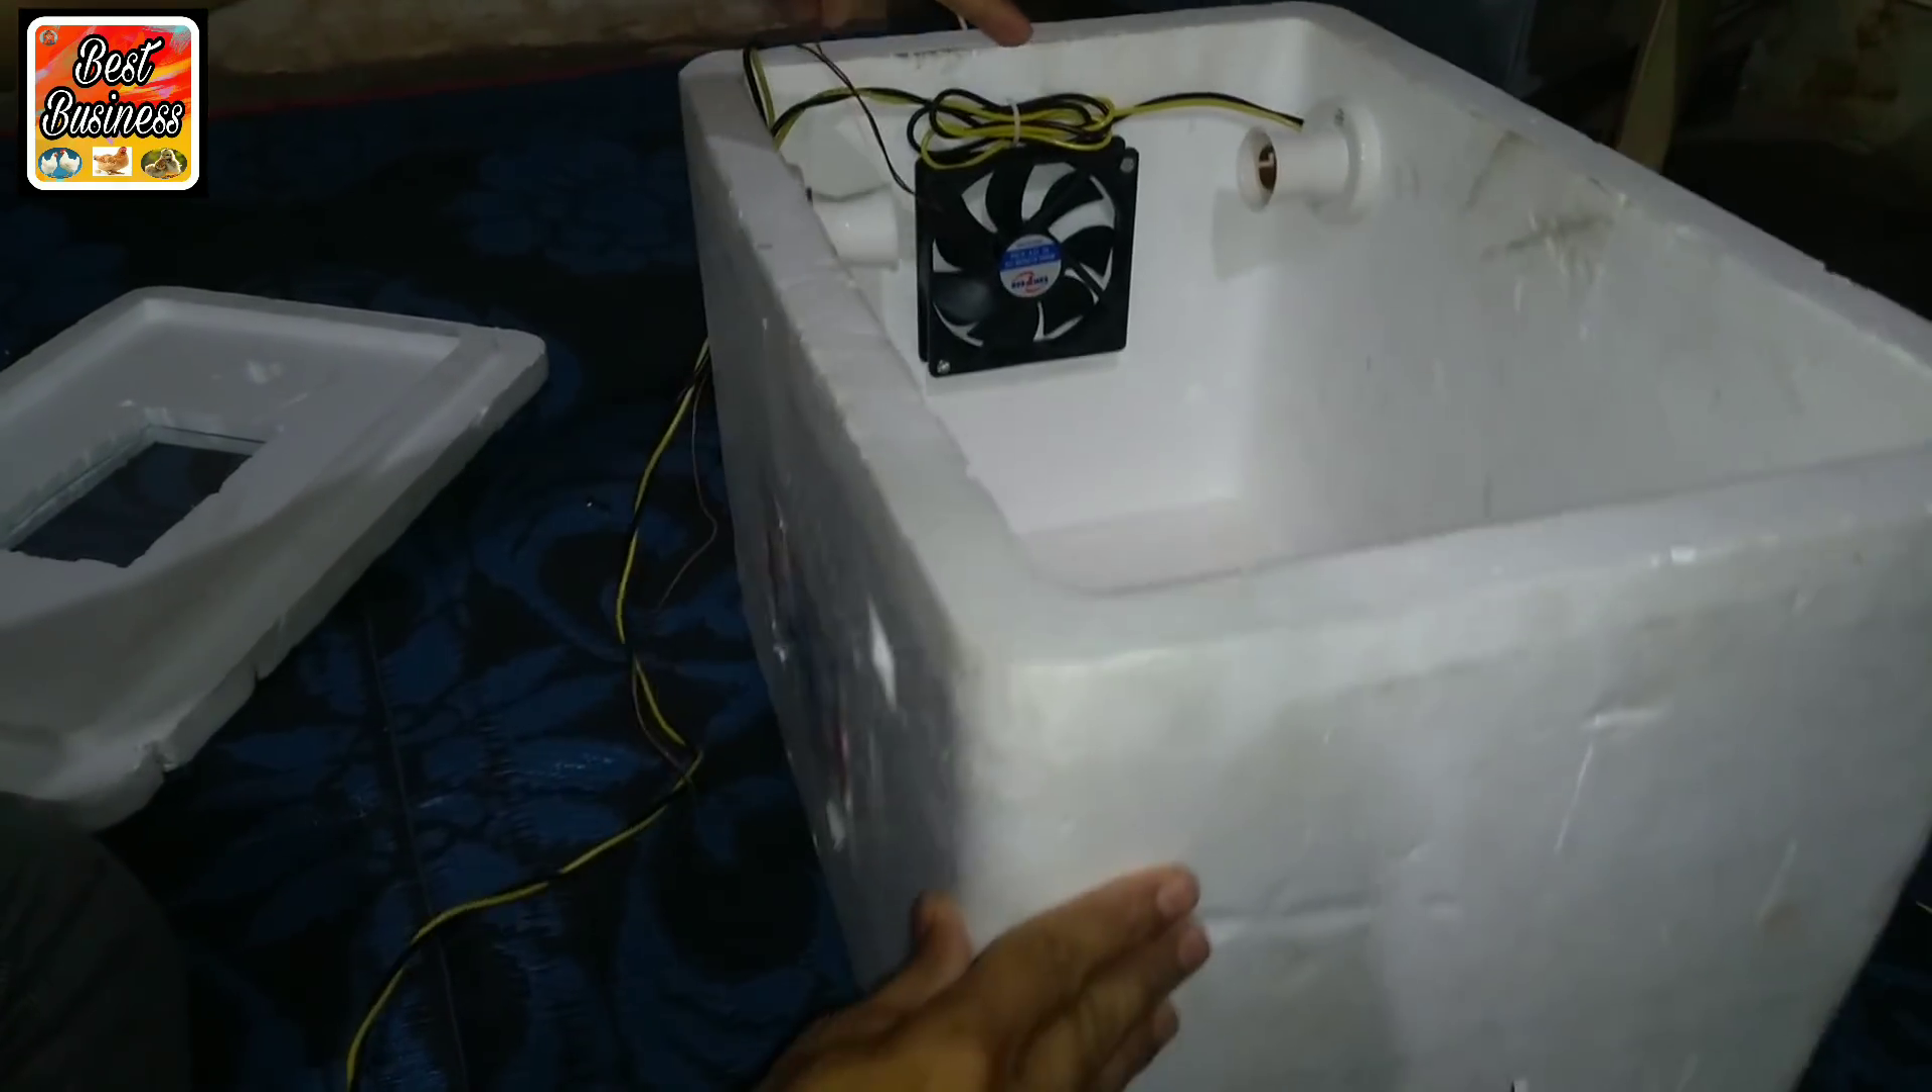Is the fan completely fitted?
Yes.